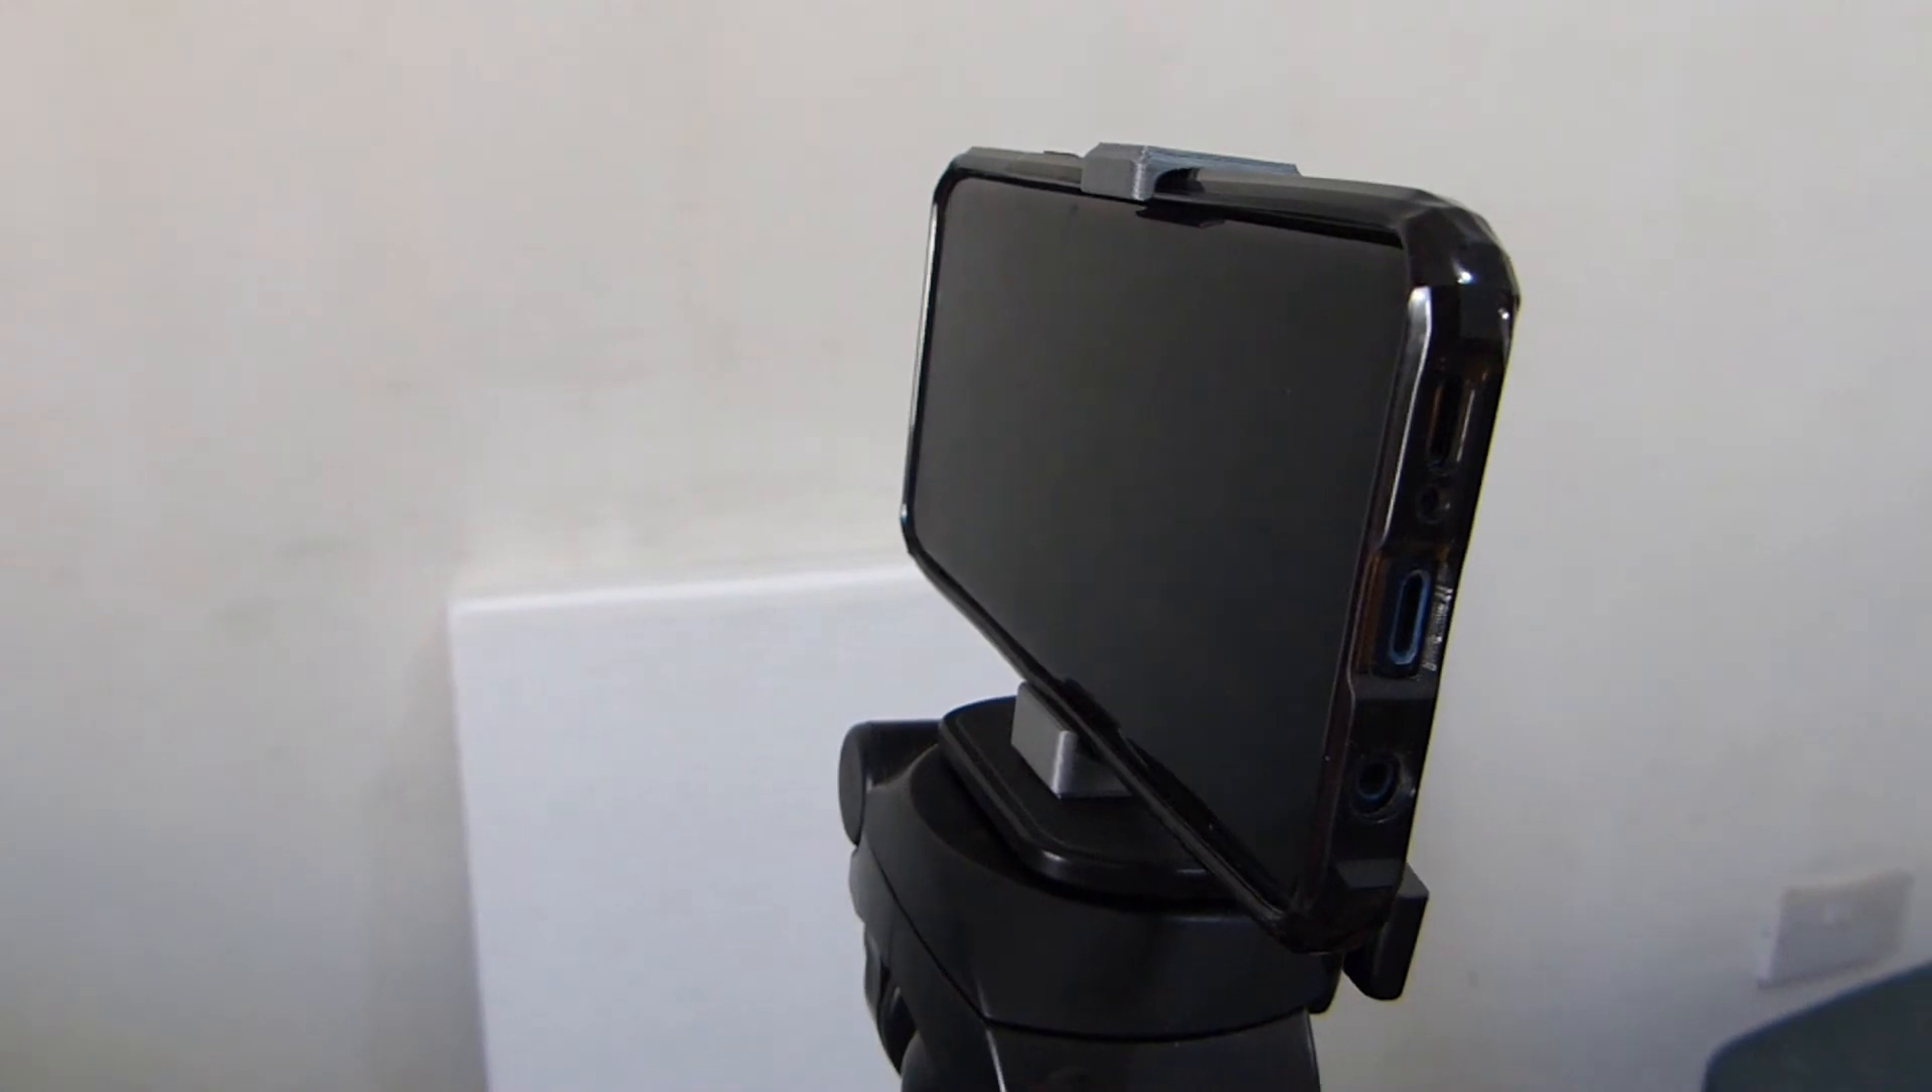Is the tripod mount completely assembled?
Yes.